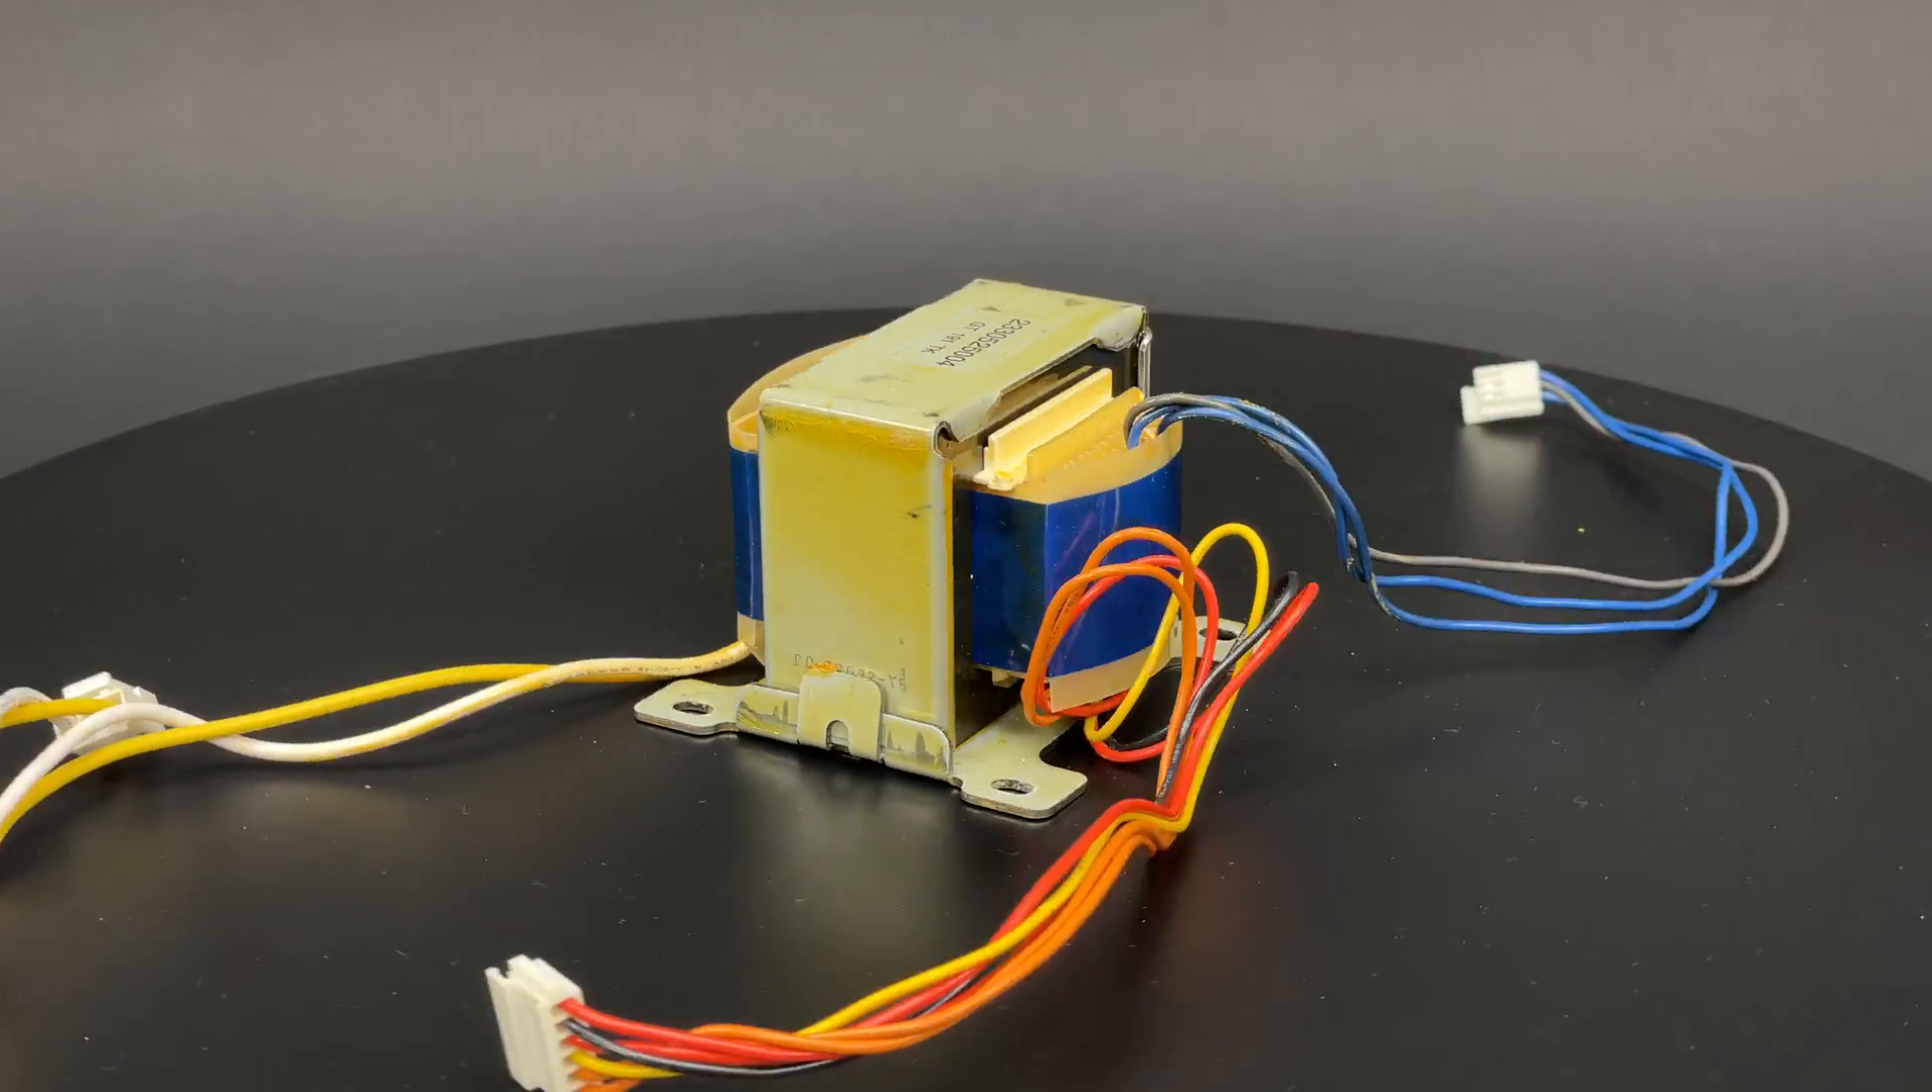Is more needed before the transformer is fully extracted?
No.